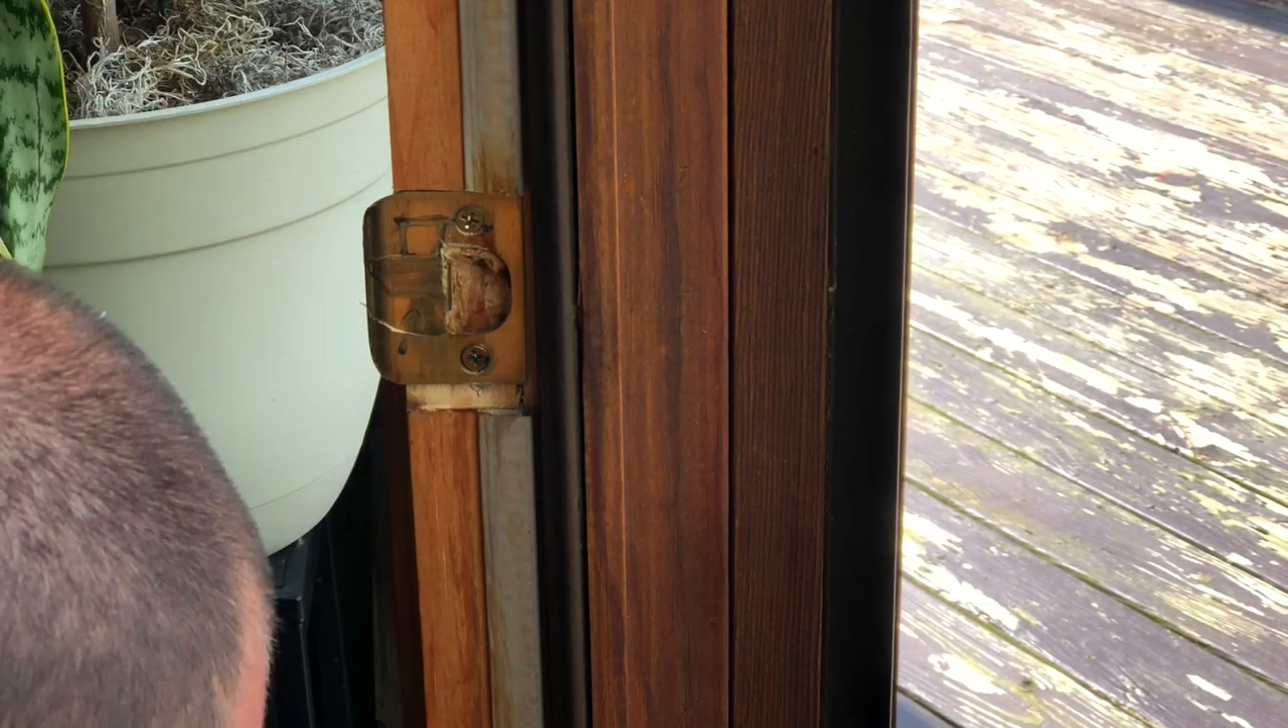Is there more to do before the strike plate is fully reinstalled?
No.